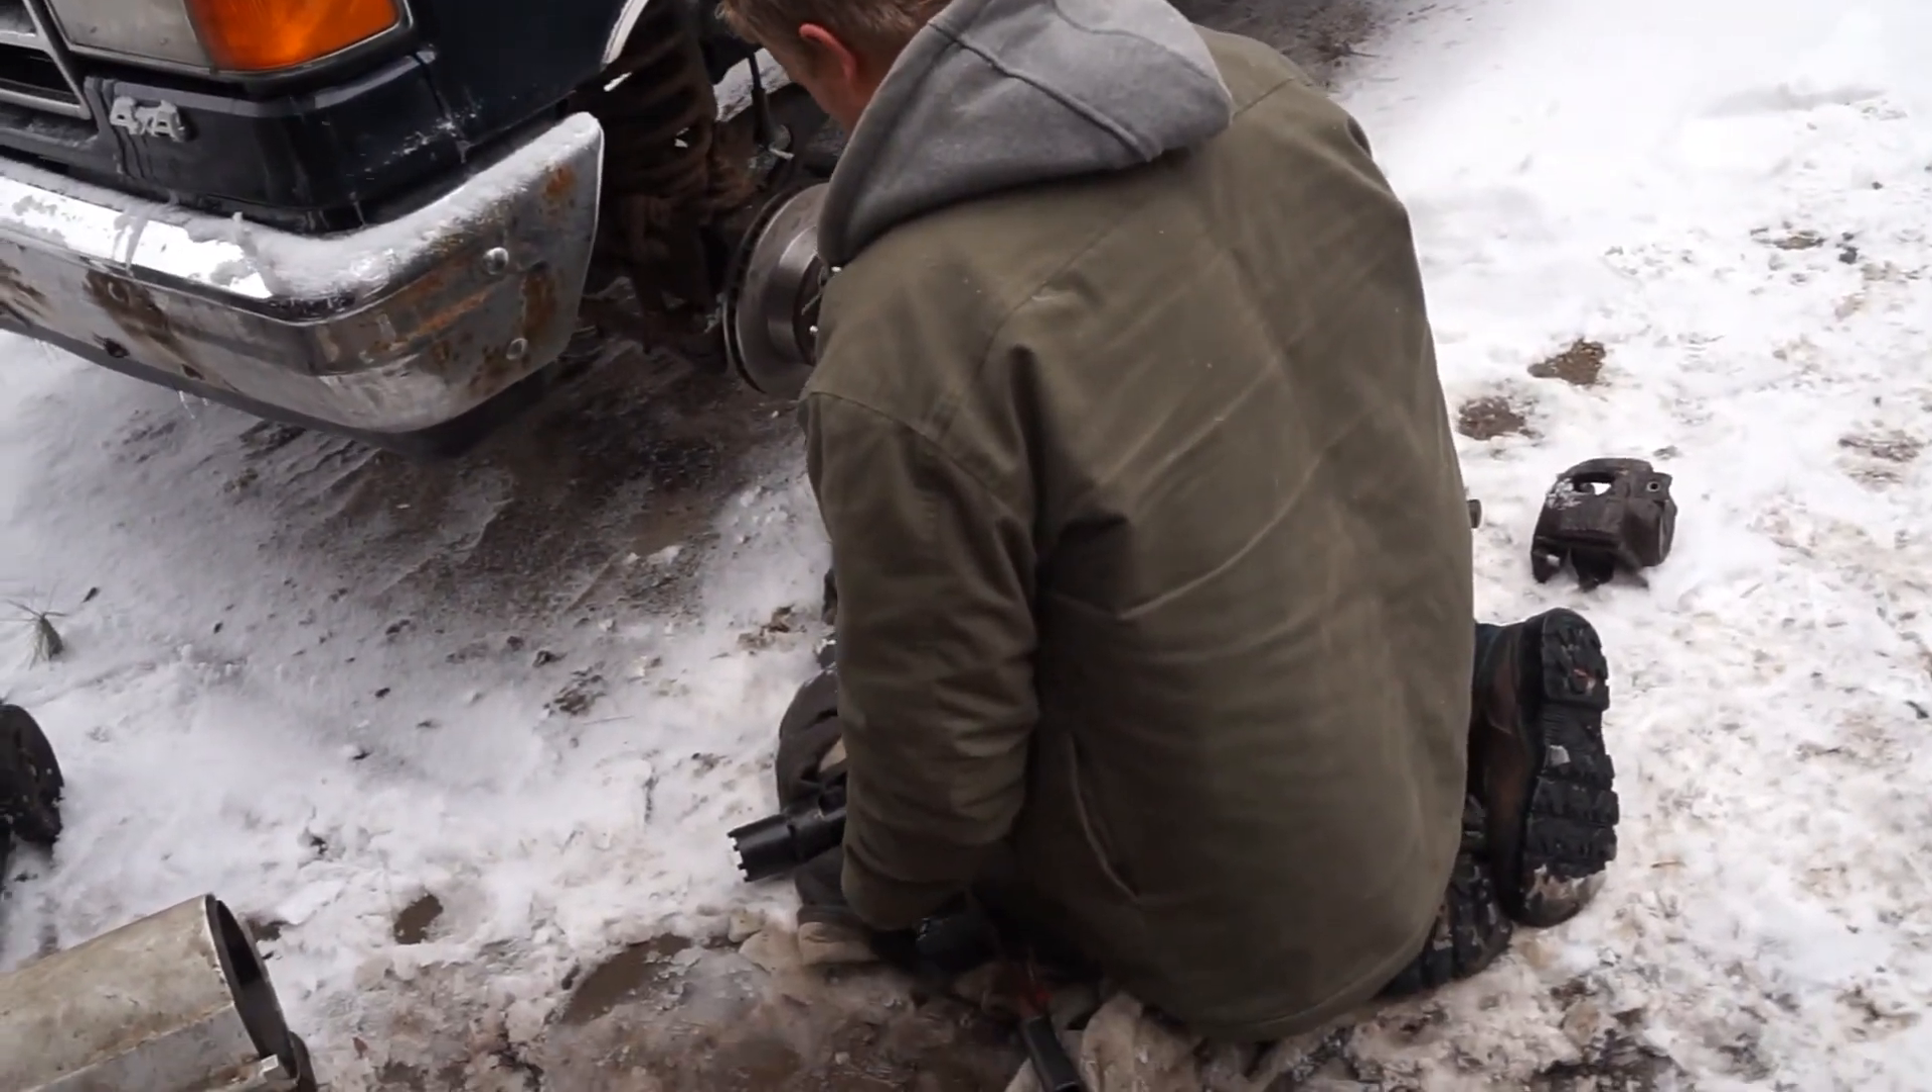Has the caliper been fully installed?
No.